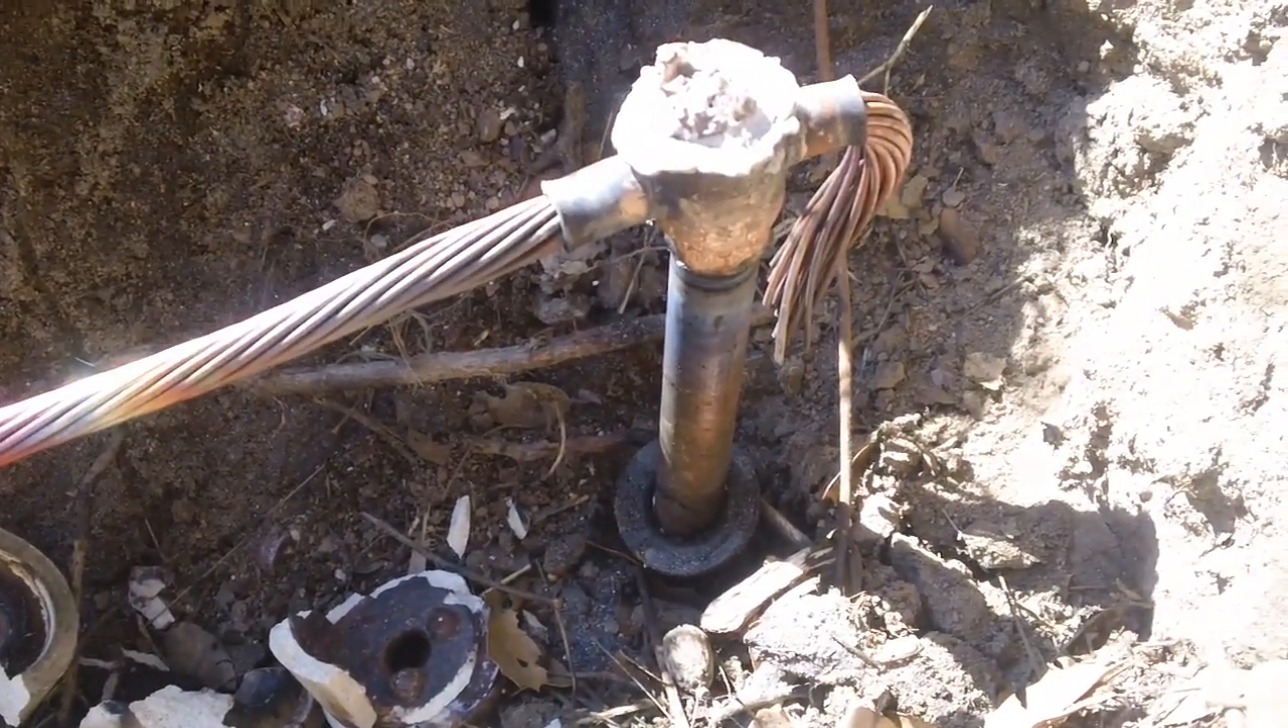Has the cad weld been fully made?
Yes.